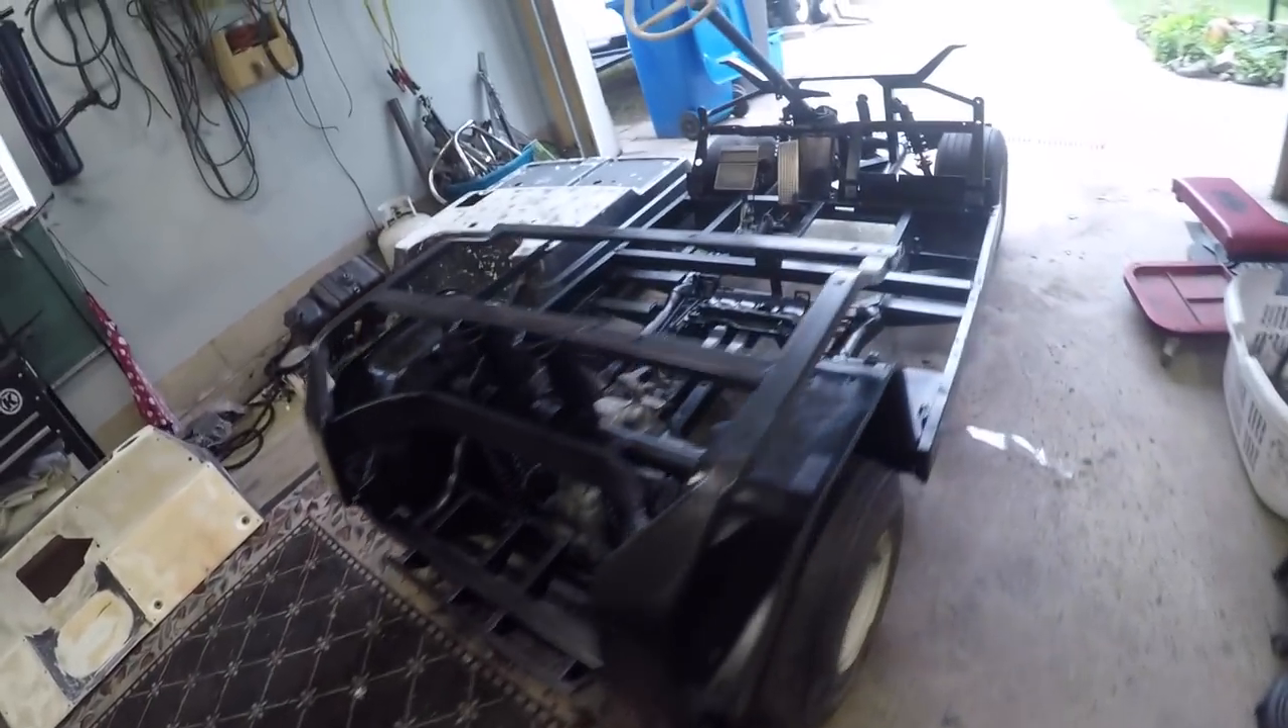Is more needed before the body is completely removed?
No.